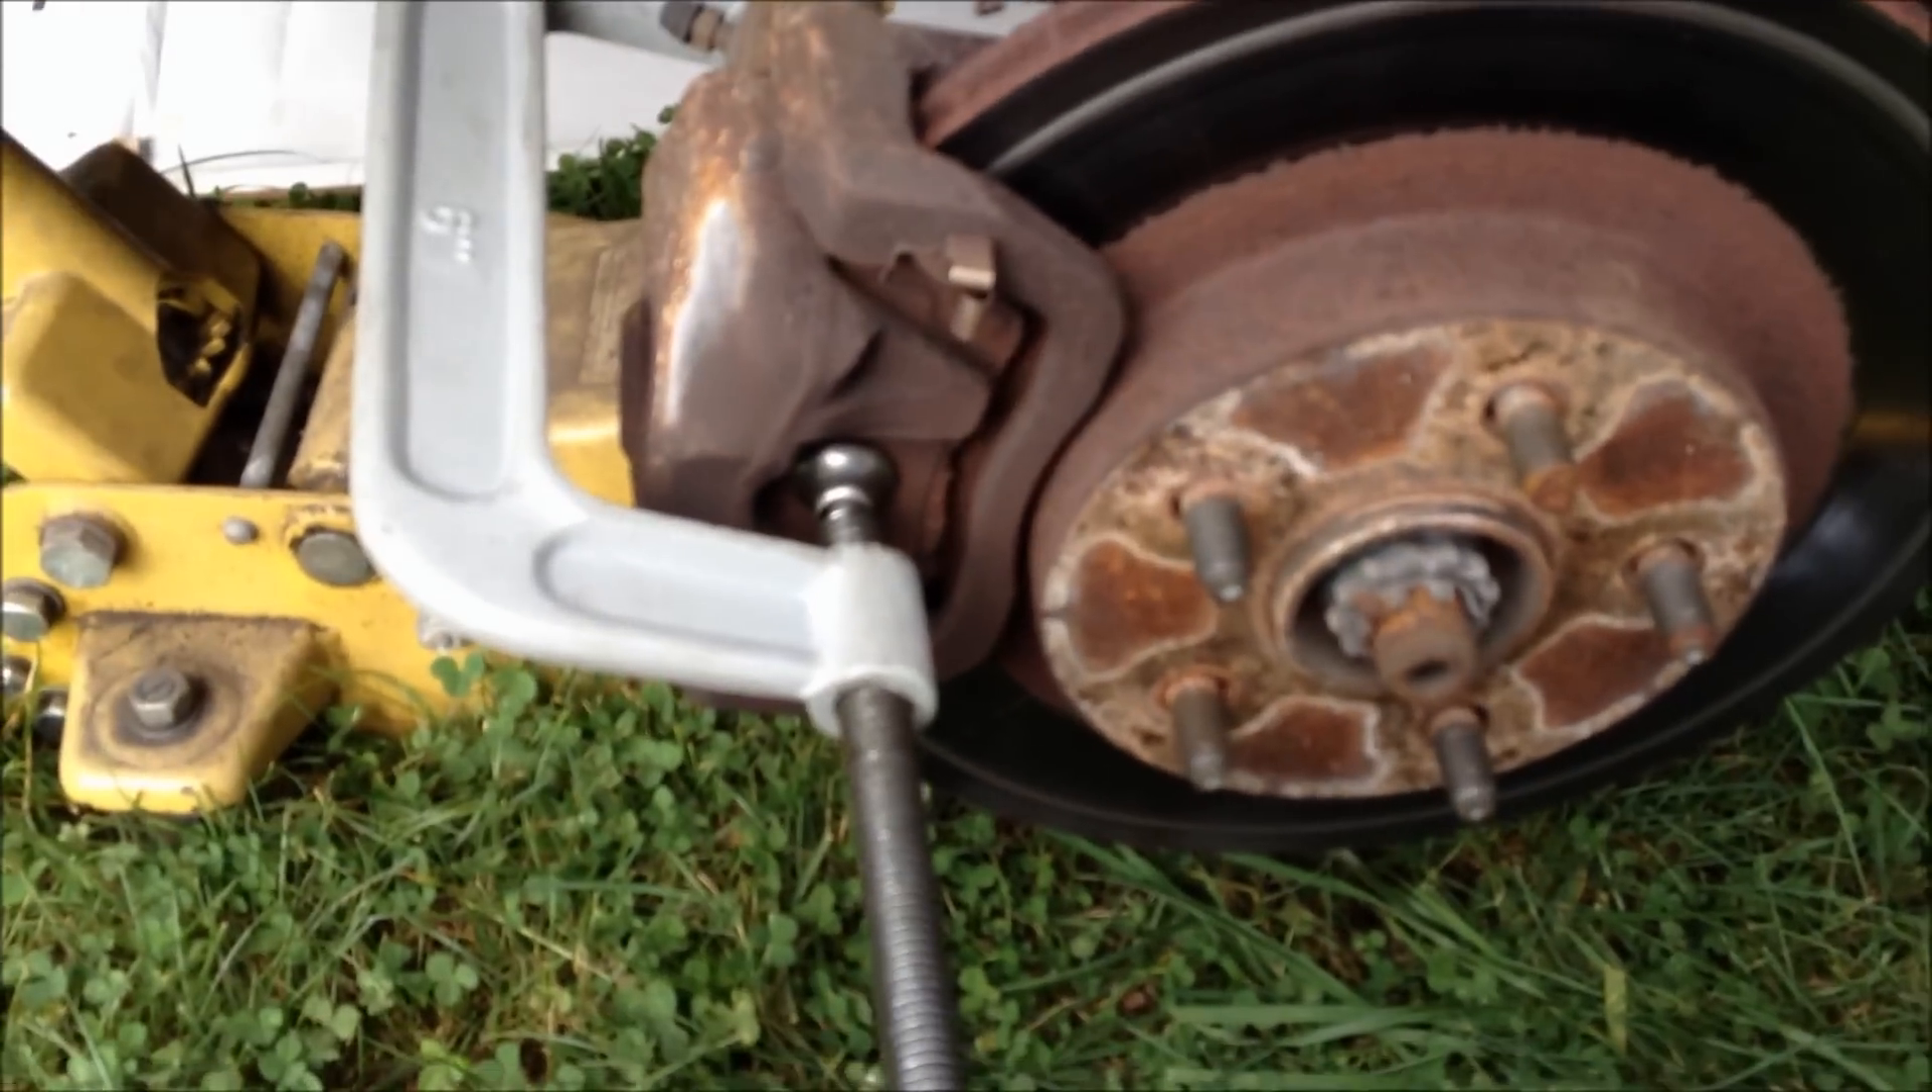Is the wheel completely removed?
Yes.